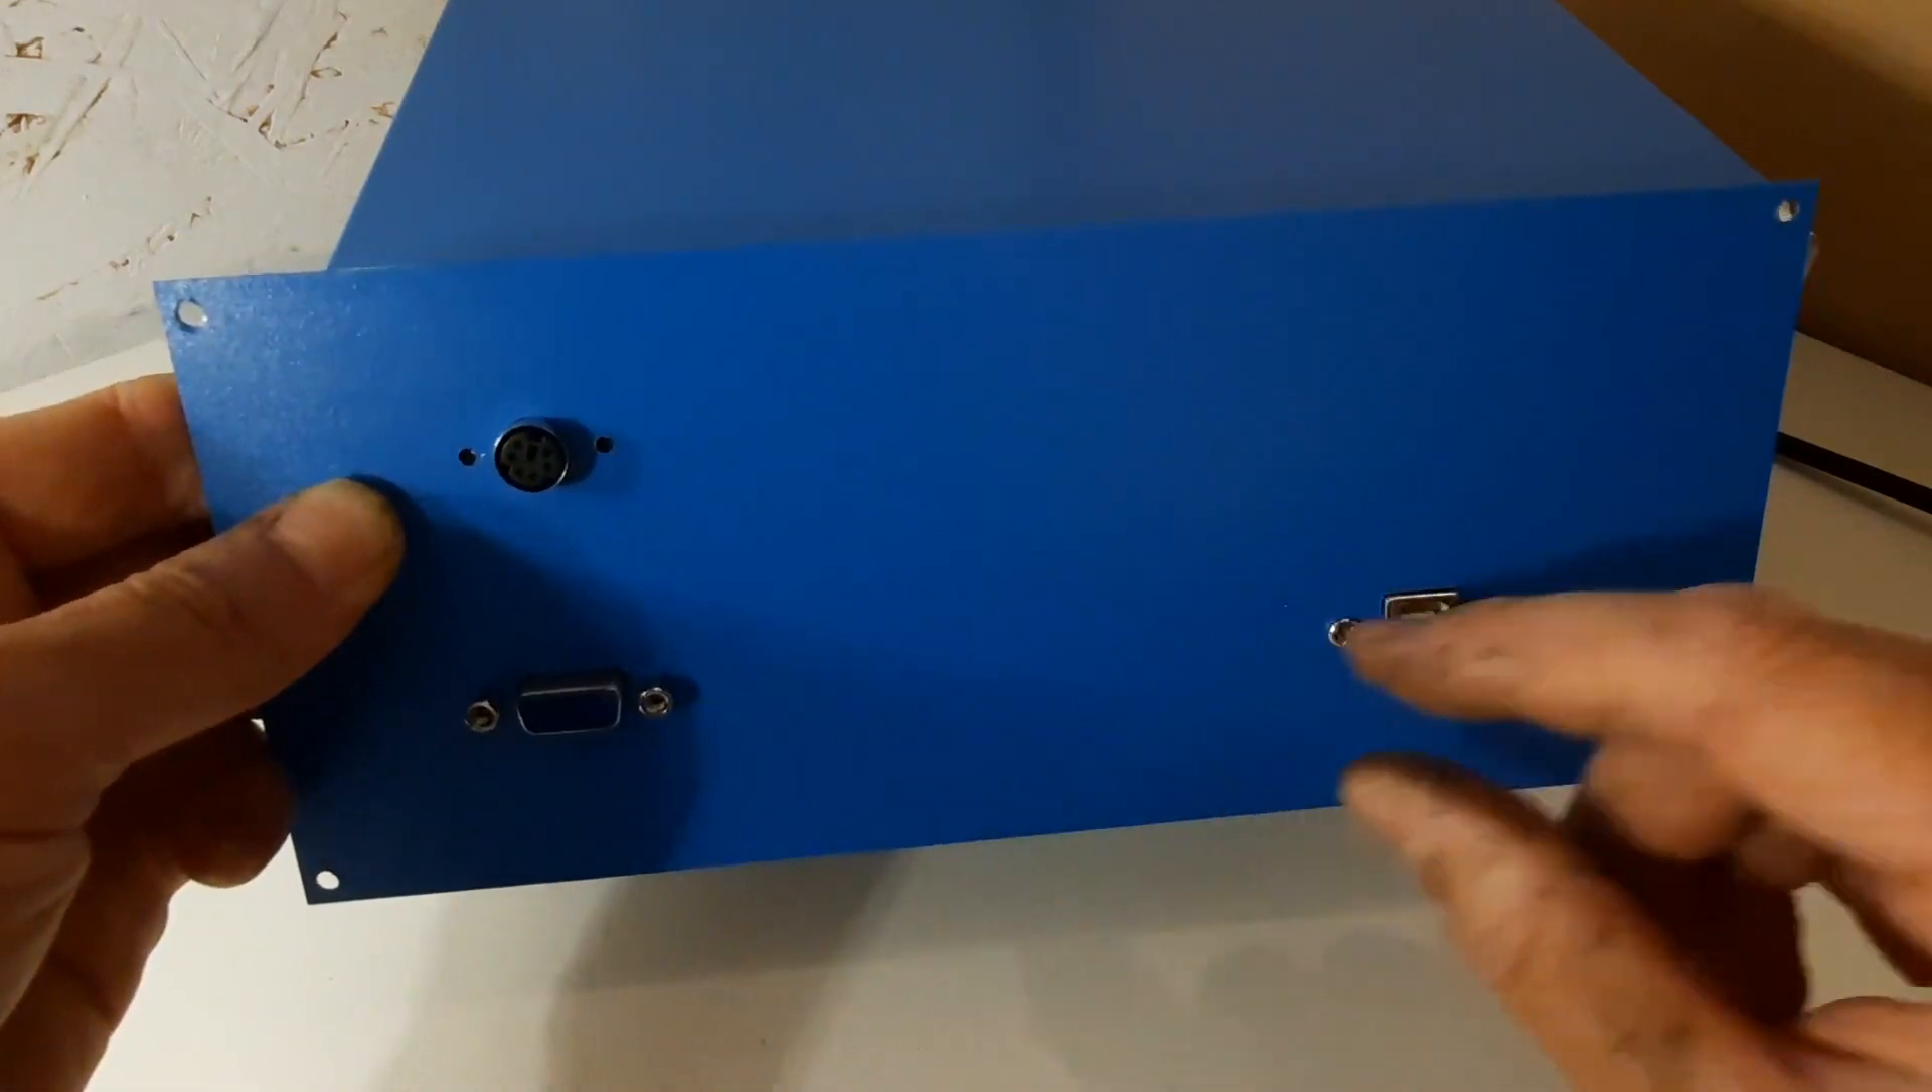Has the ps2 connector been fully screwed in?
No.